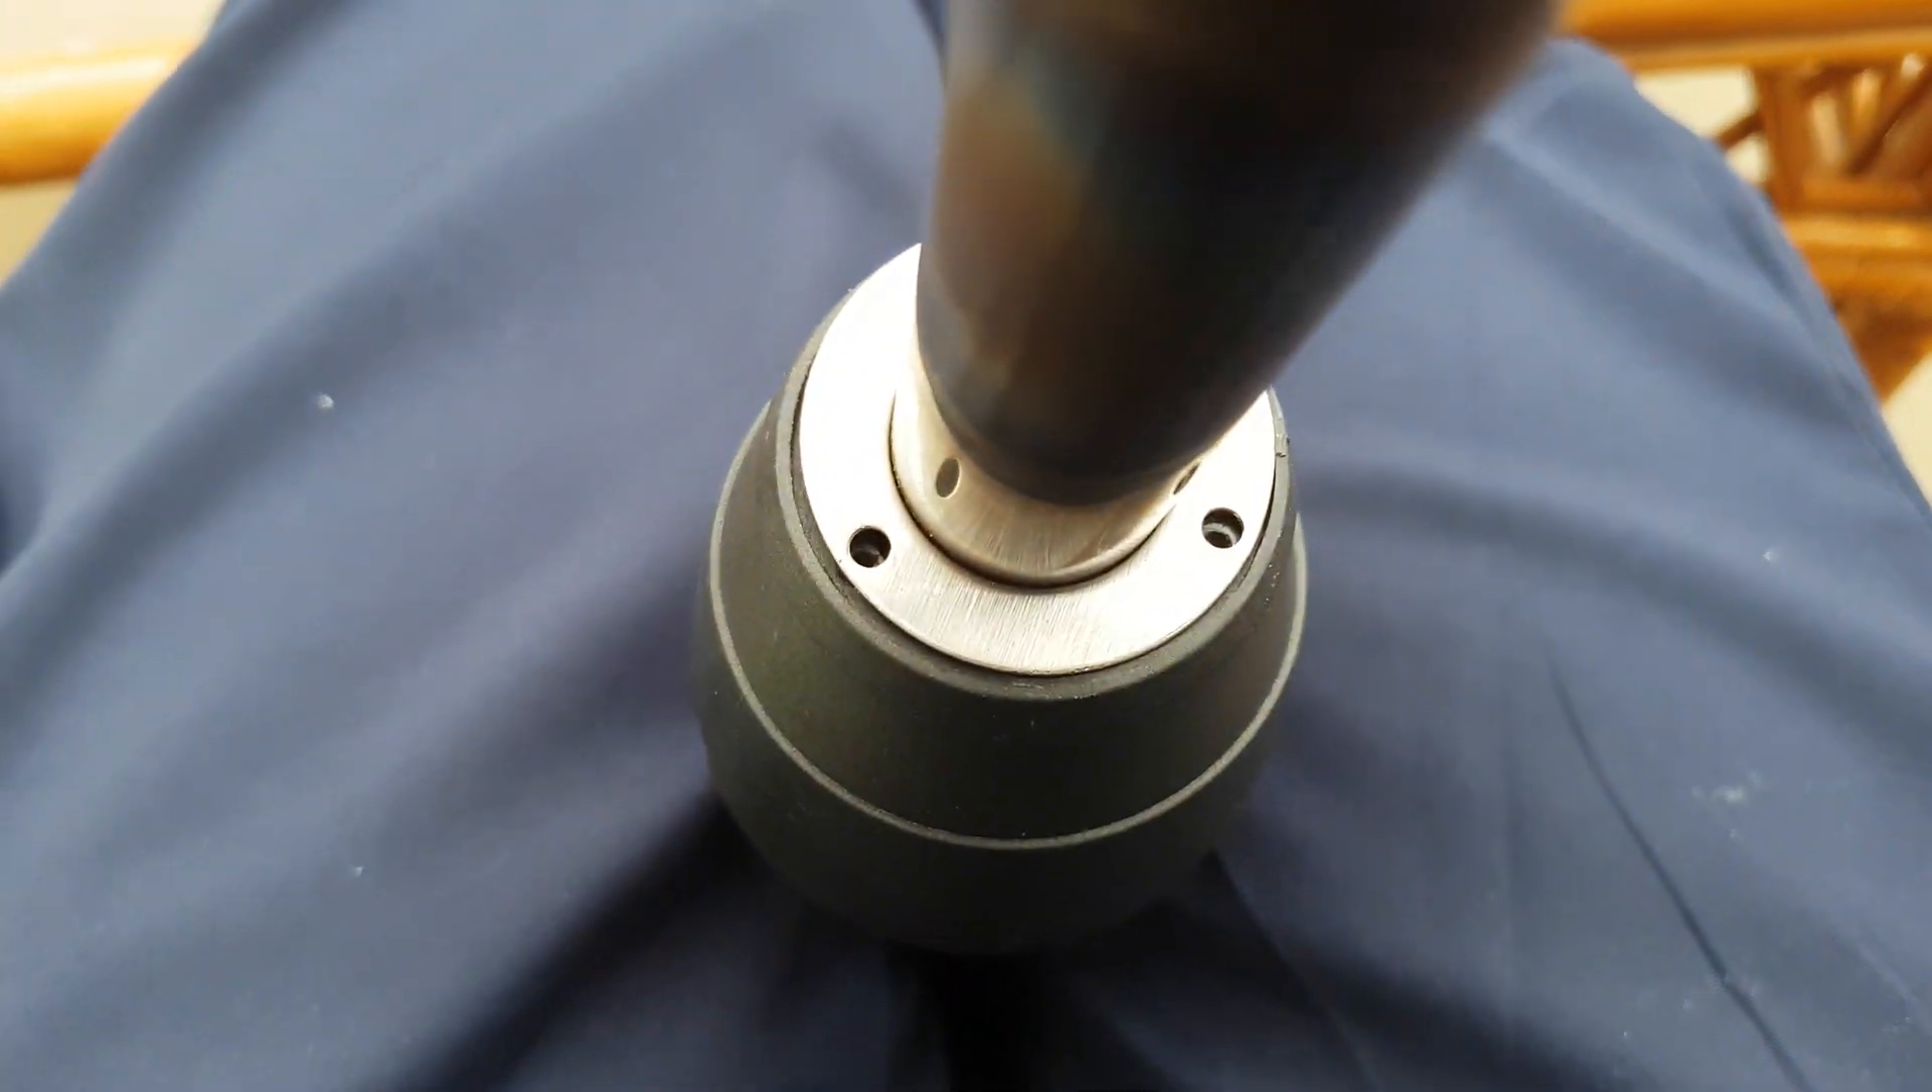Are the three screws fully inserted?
No.